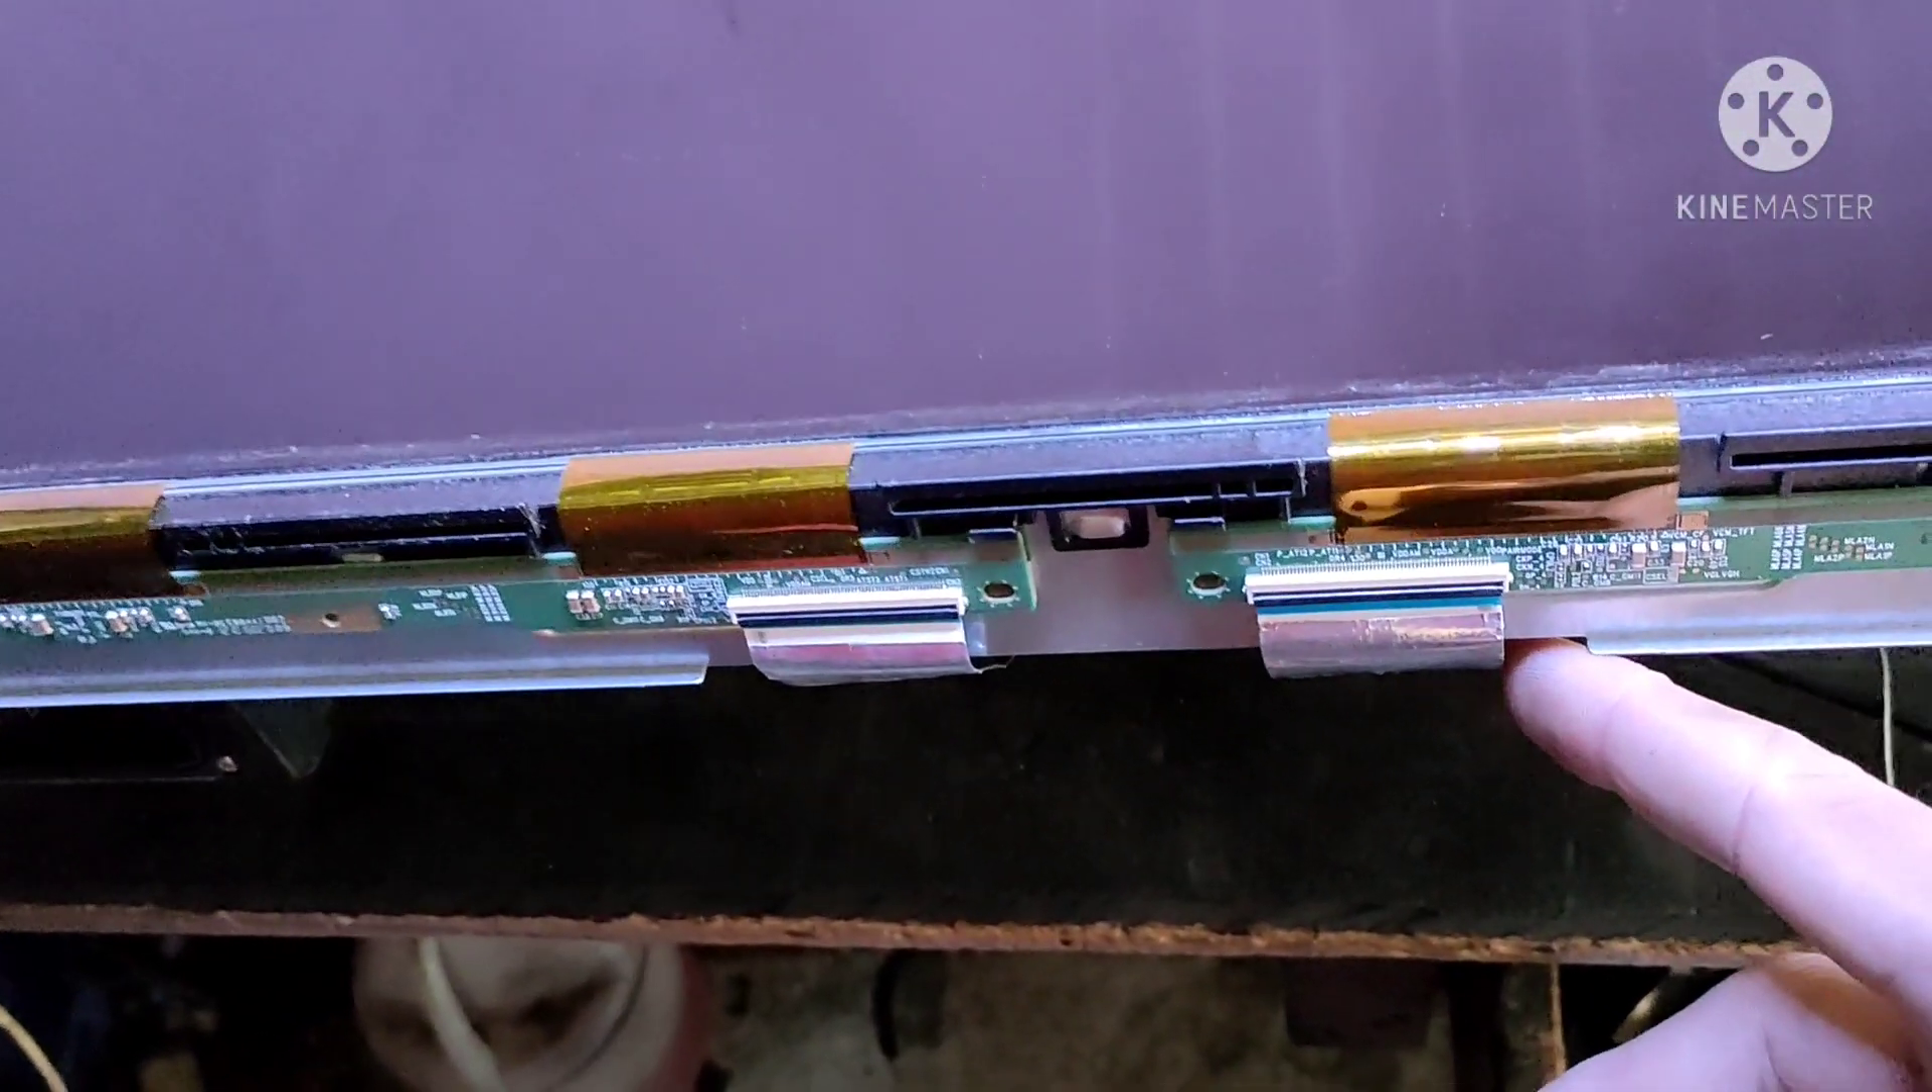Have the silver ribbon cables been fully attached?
Yes.